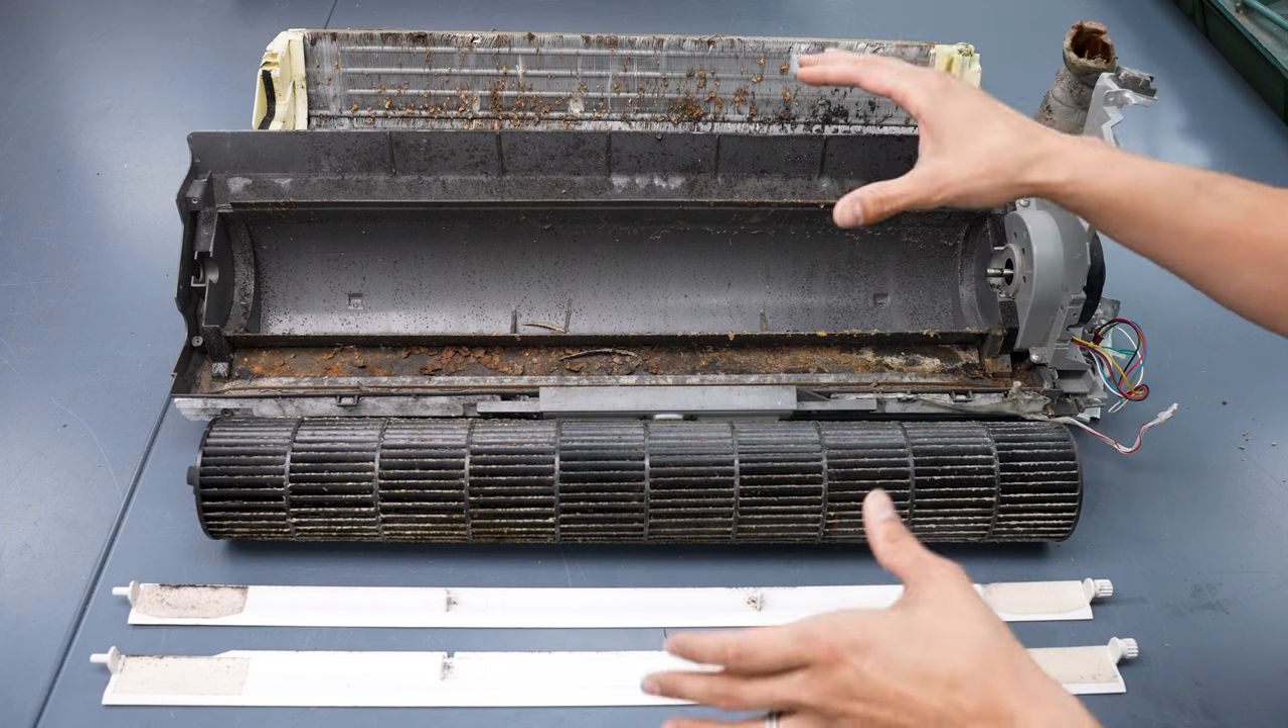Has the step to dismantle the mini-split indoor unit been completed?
Yes.